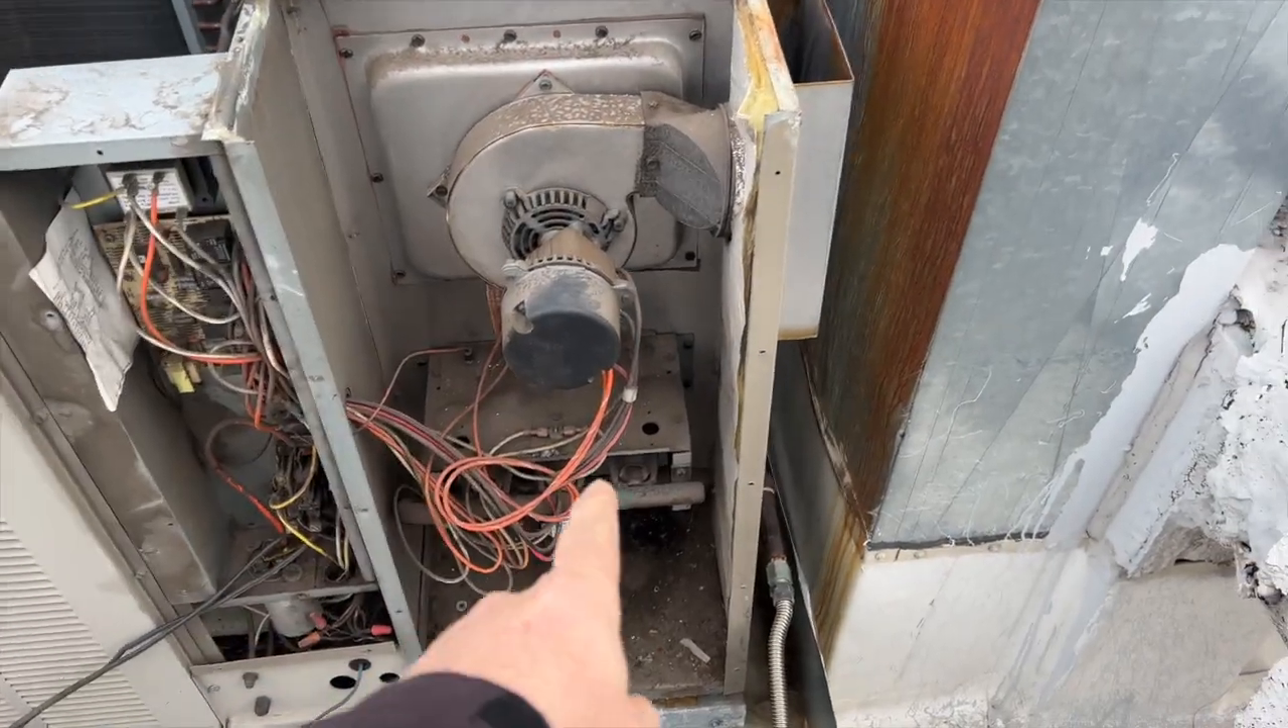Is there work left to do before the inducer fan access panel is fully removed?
No.